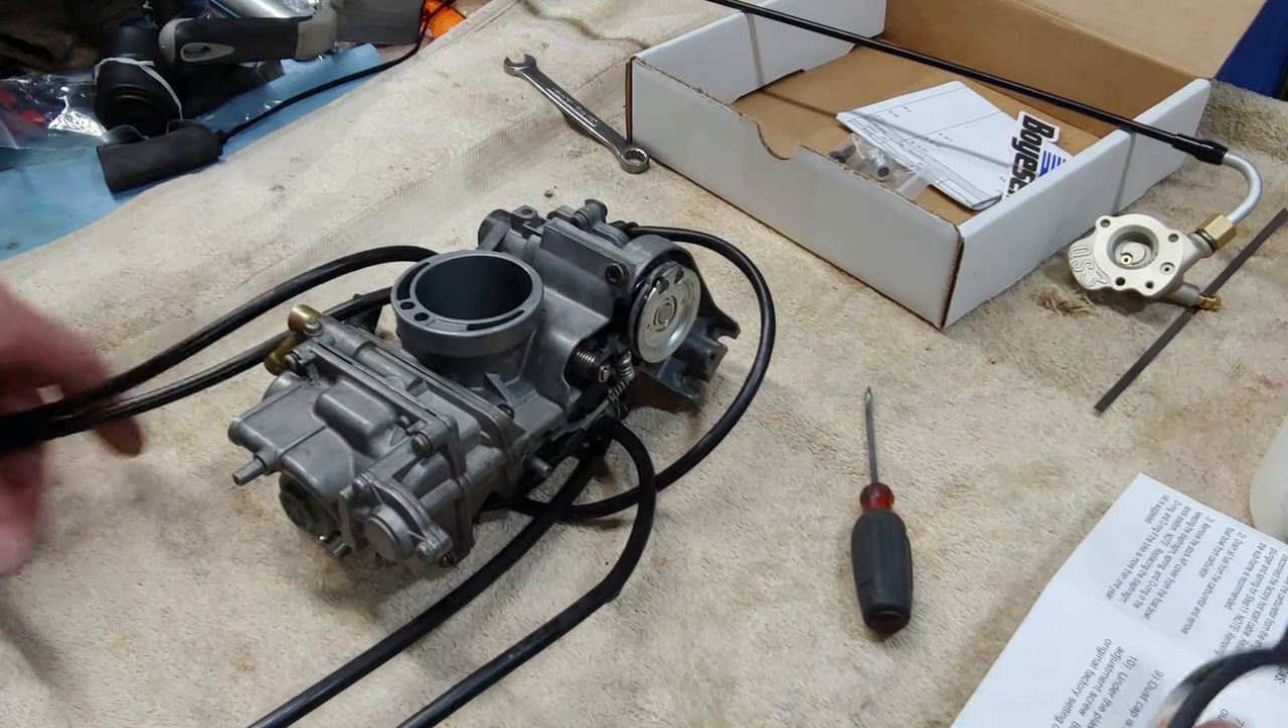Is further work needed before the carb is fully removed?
No.